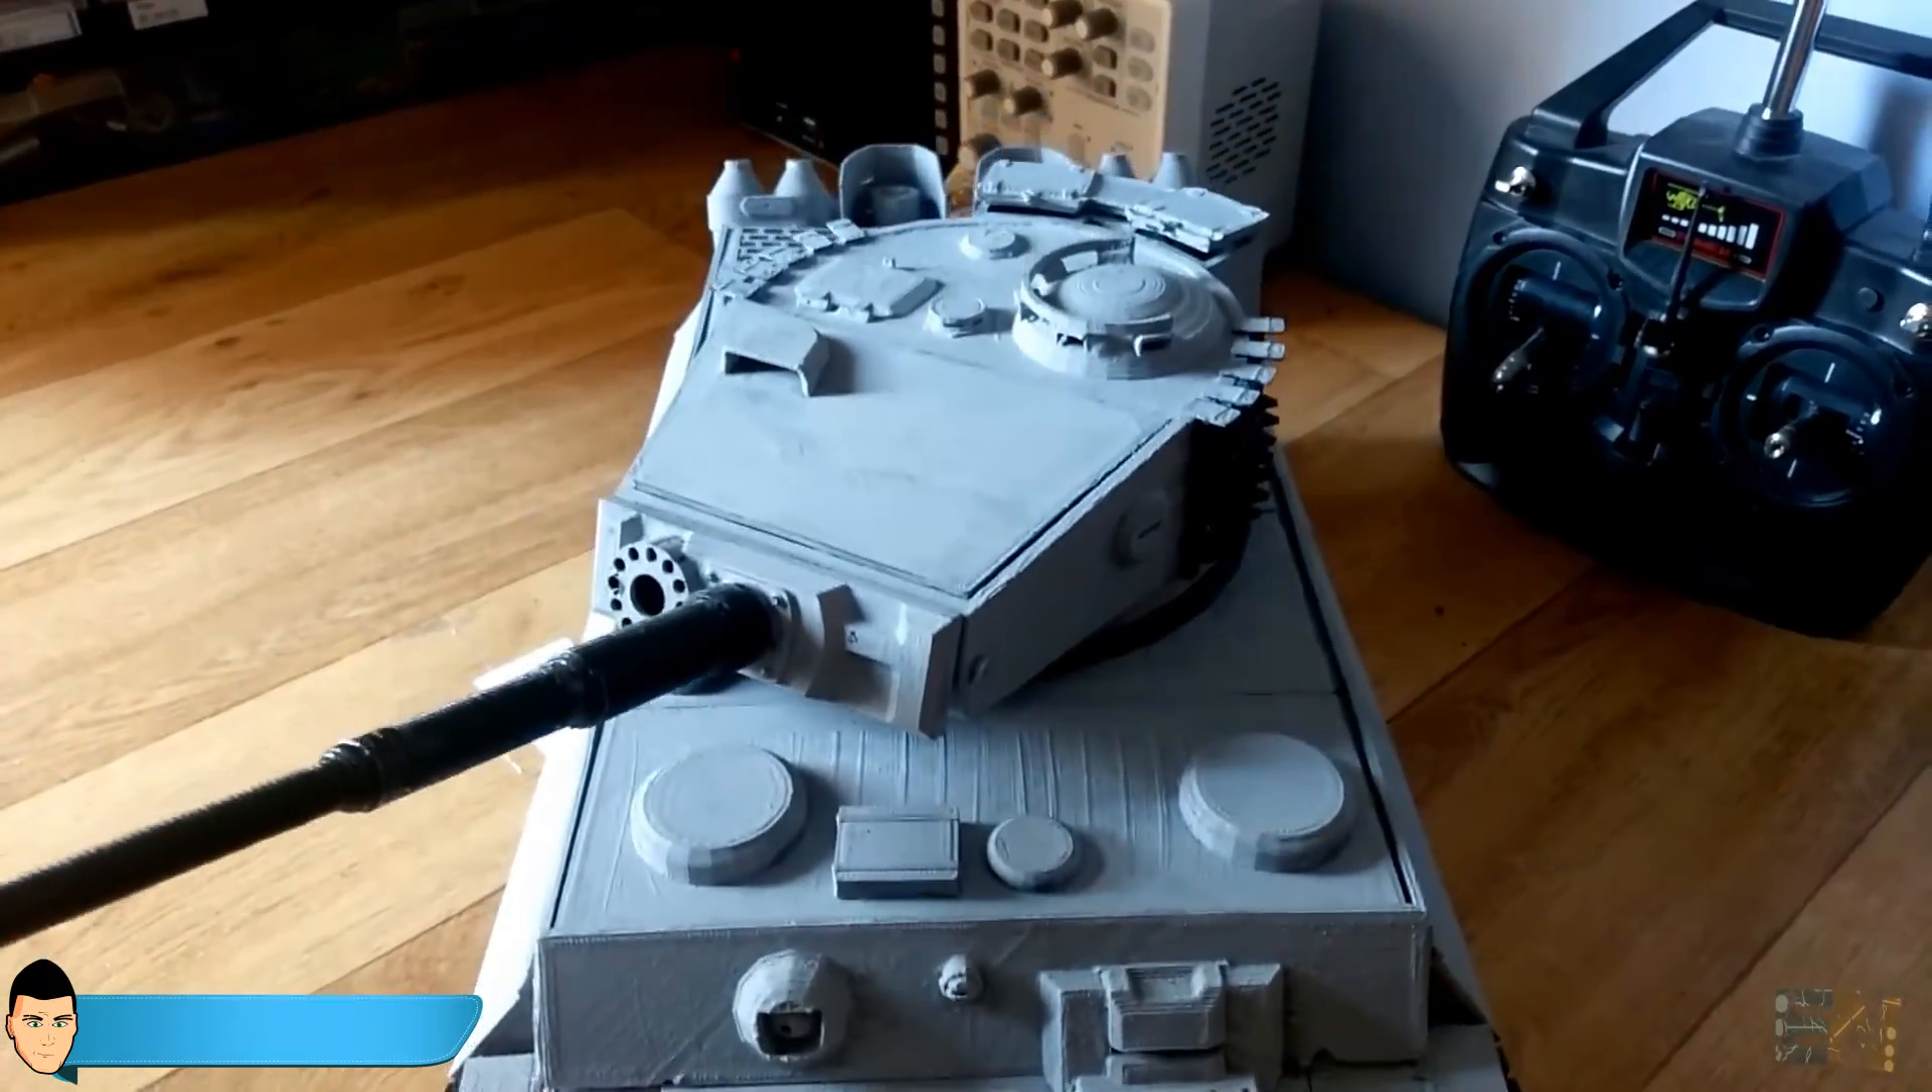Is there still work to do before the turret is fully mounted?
No.